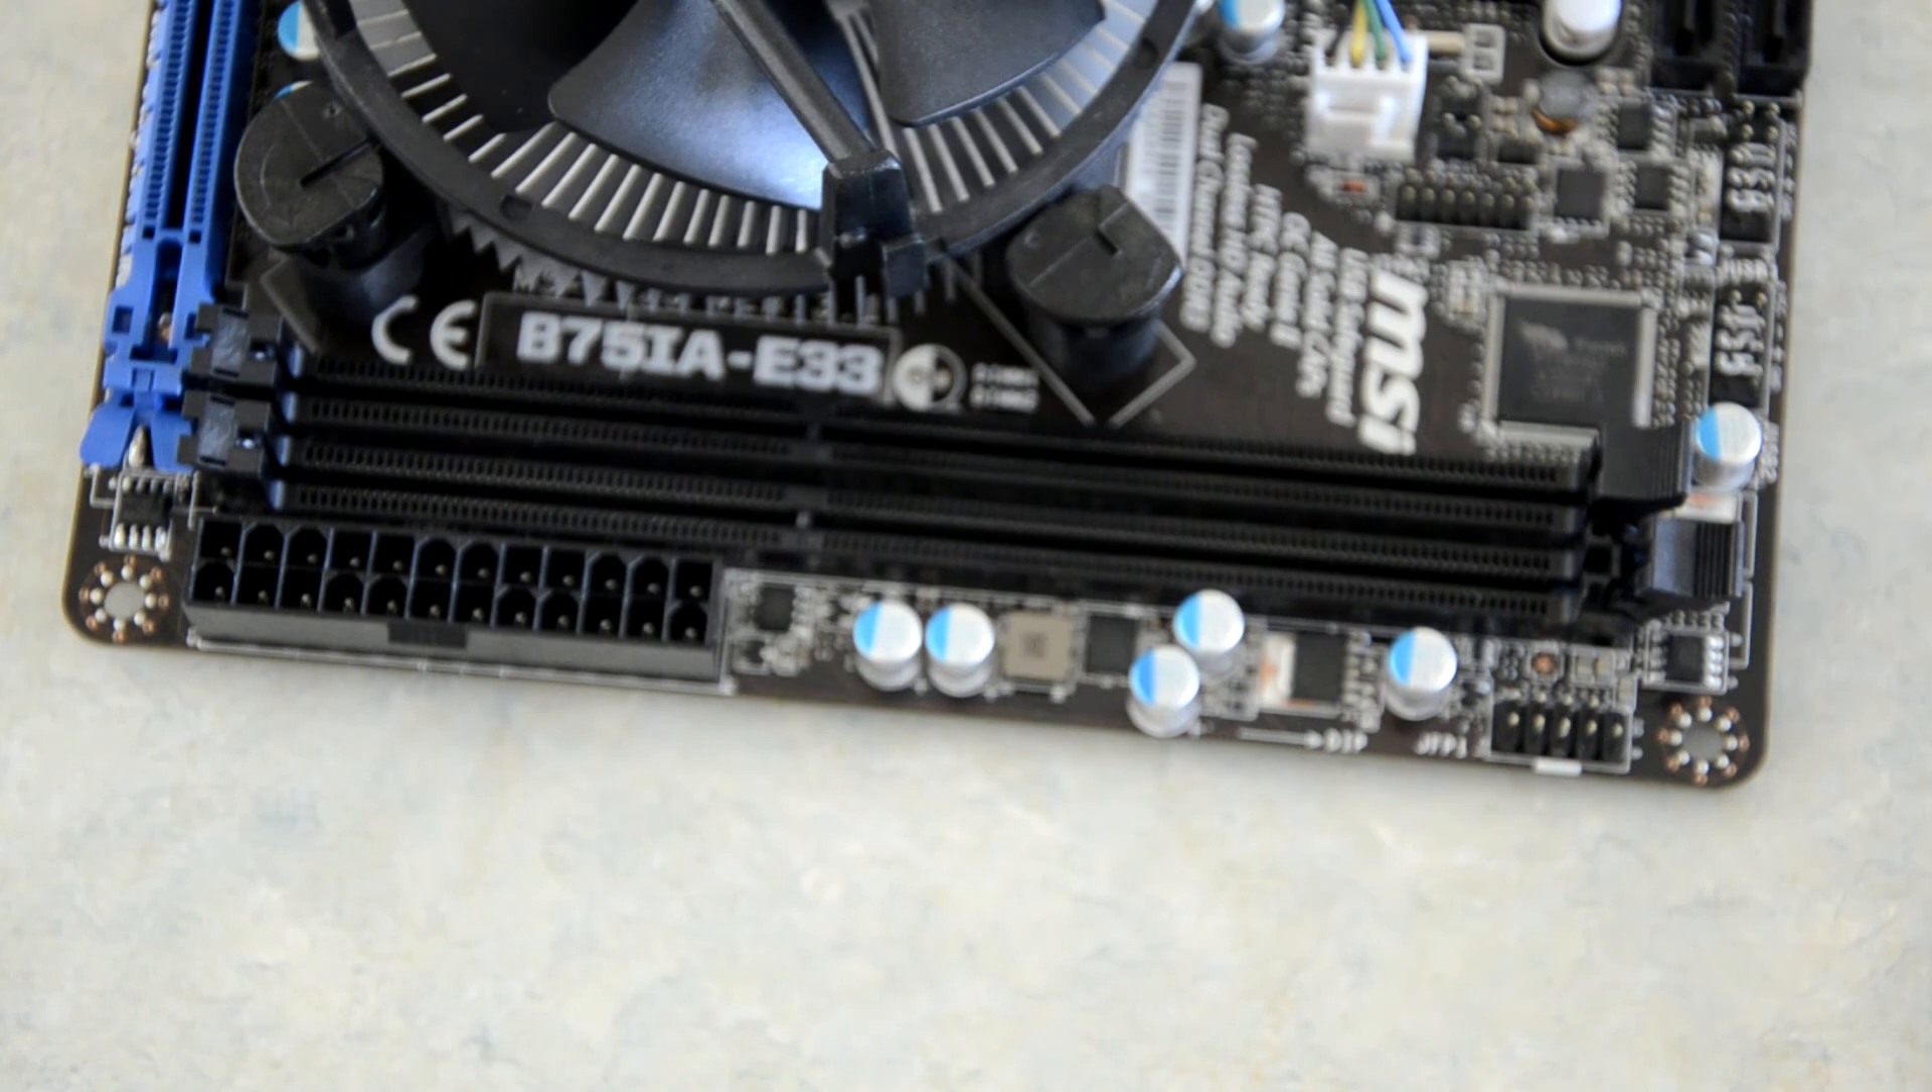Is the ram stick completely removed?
Yes.